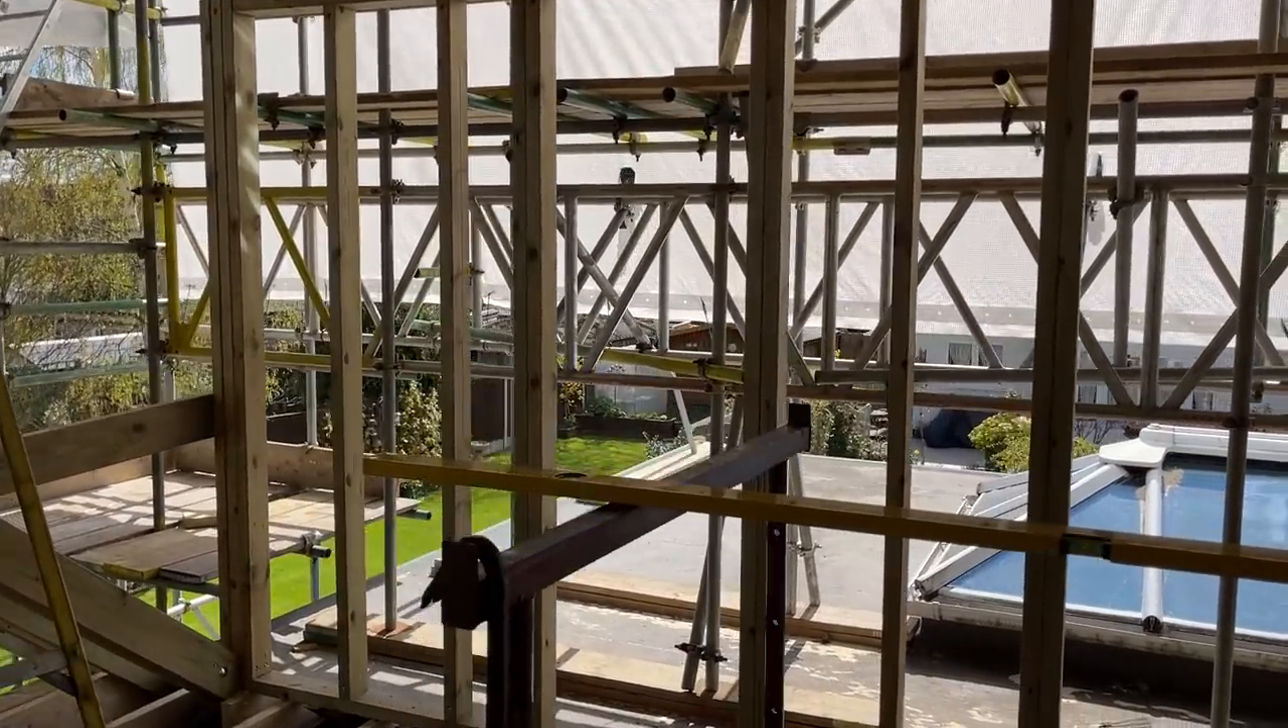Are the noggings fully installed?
No.